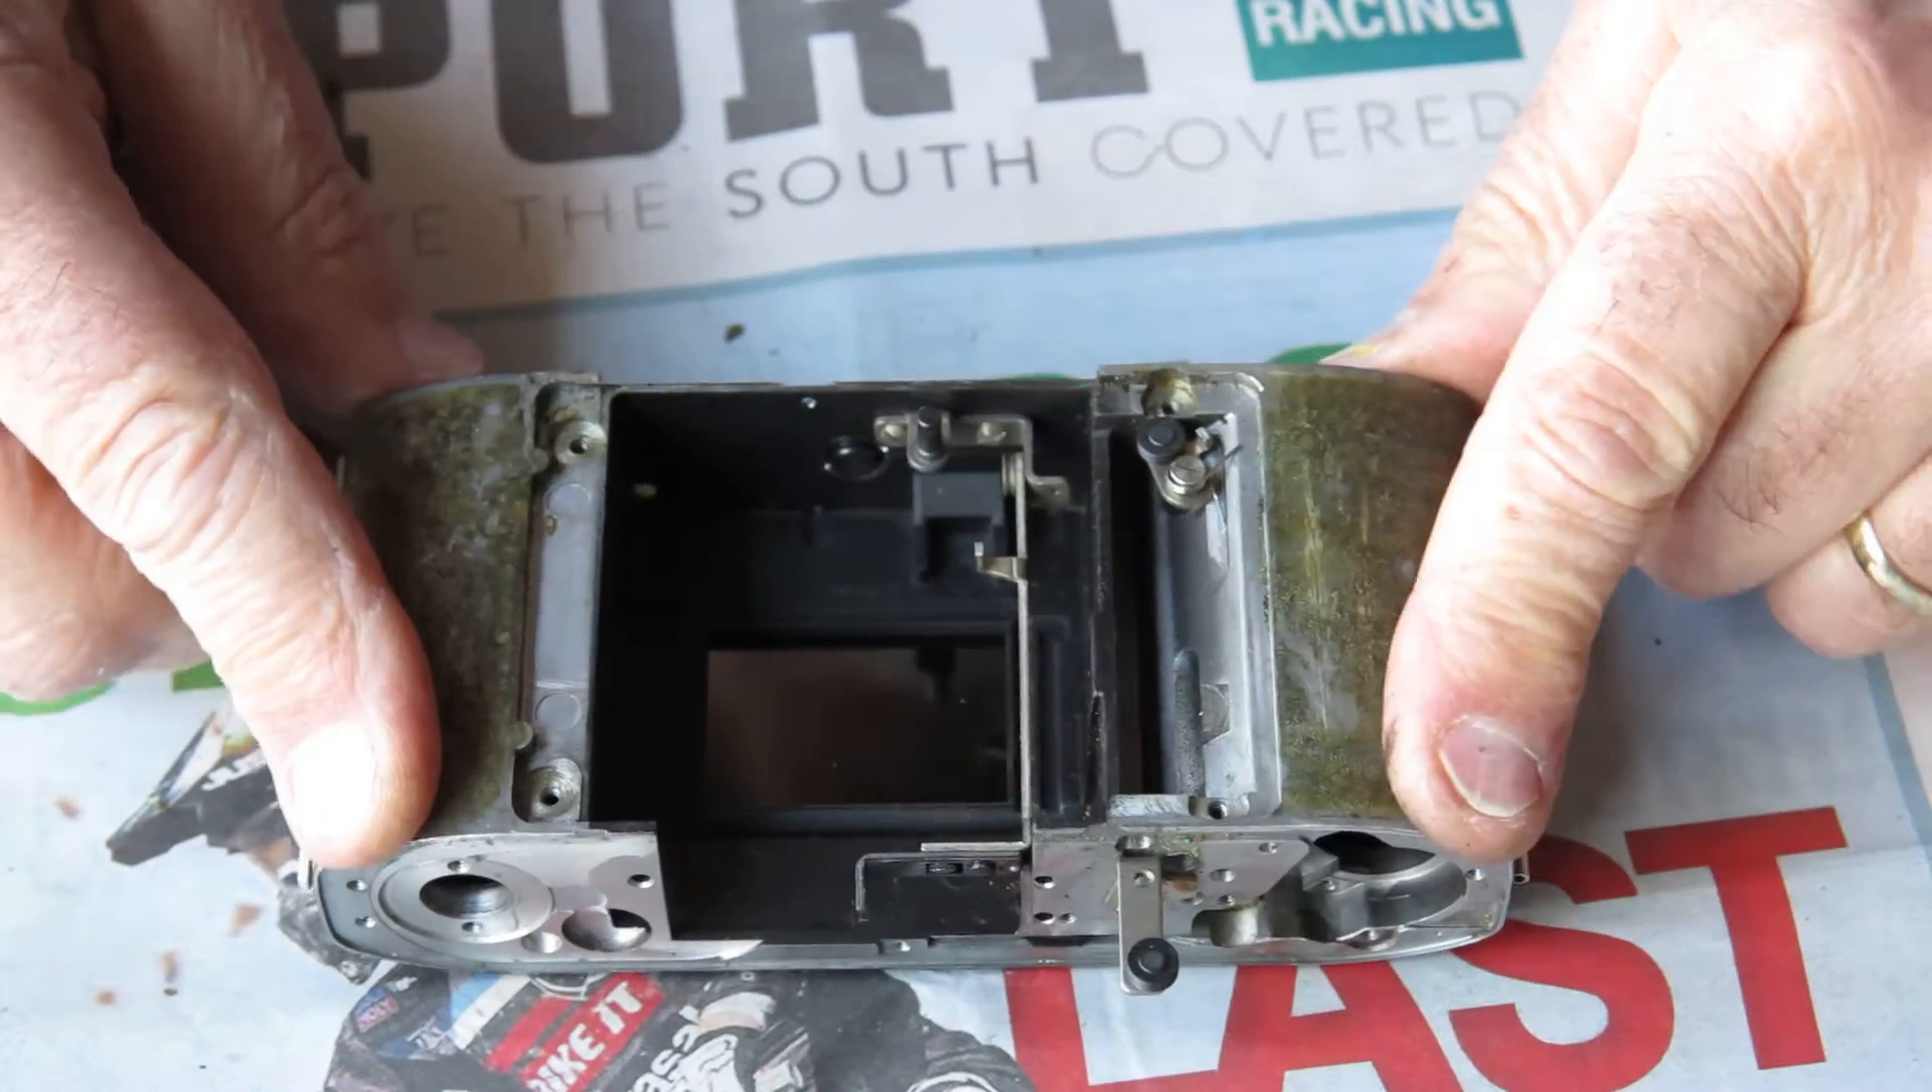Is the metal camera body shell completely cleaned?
No.